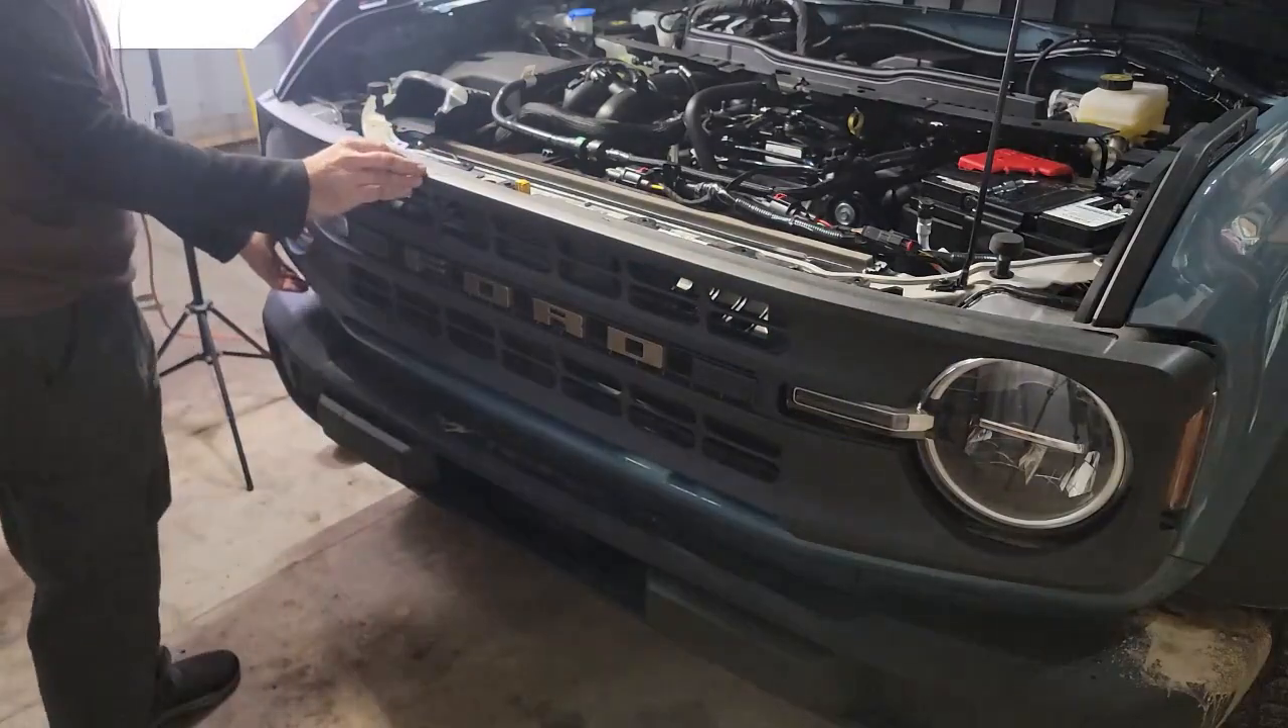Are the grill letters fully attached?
Yes.